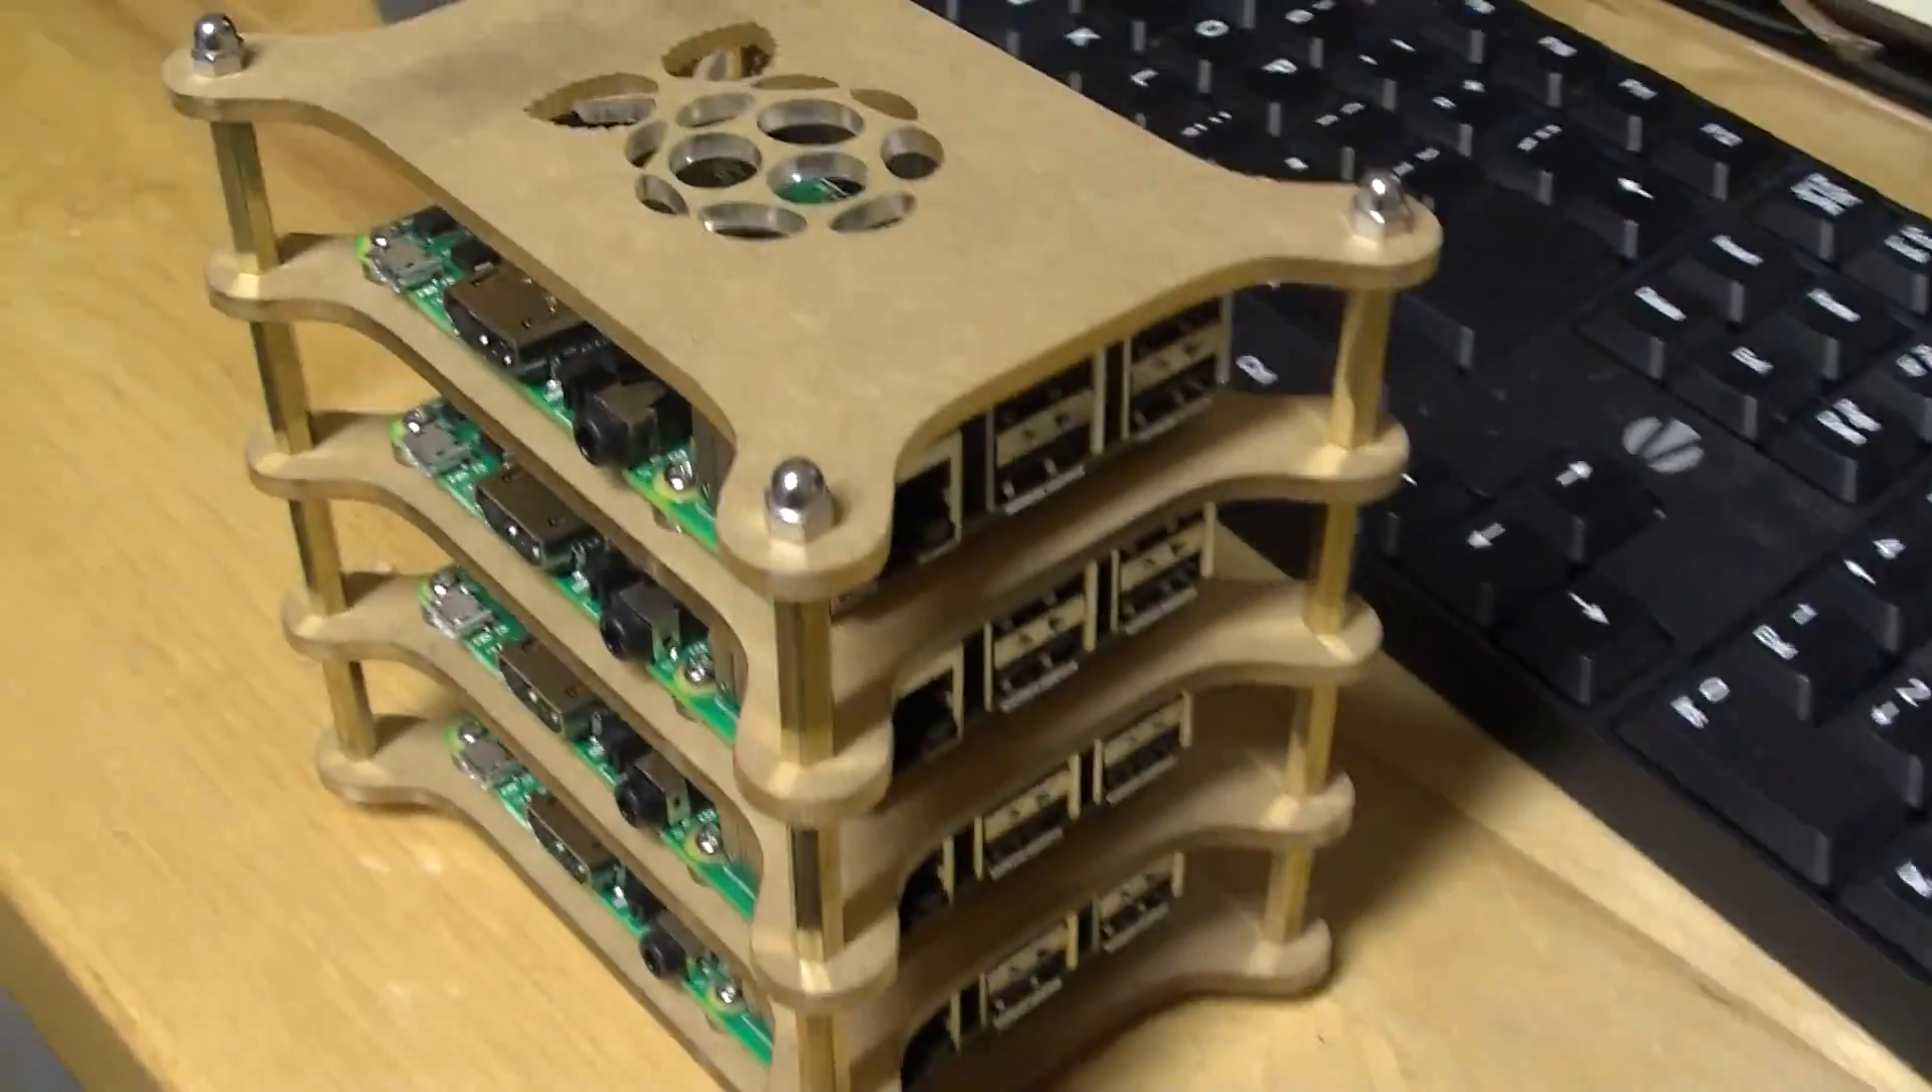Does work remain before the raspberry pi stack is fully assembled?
No.